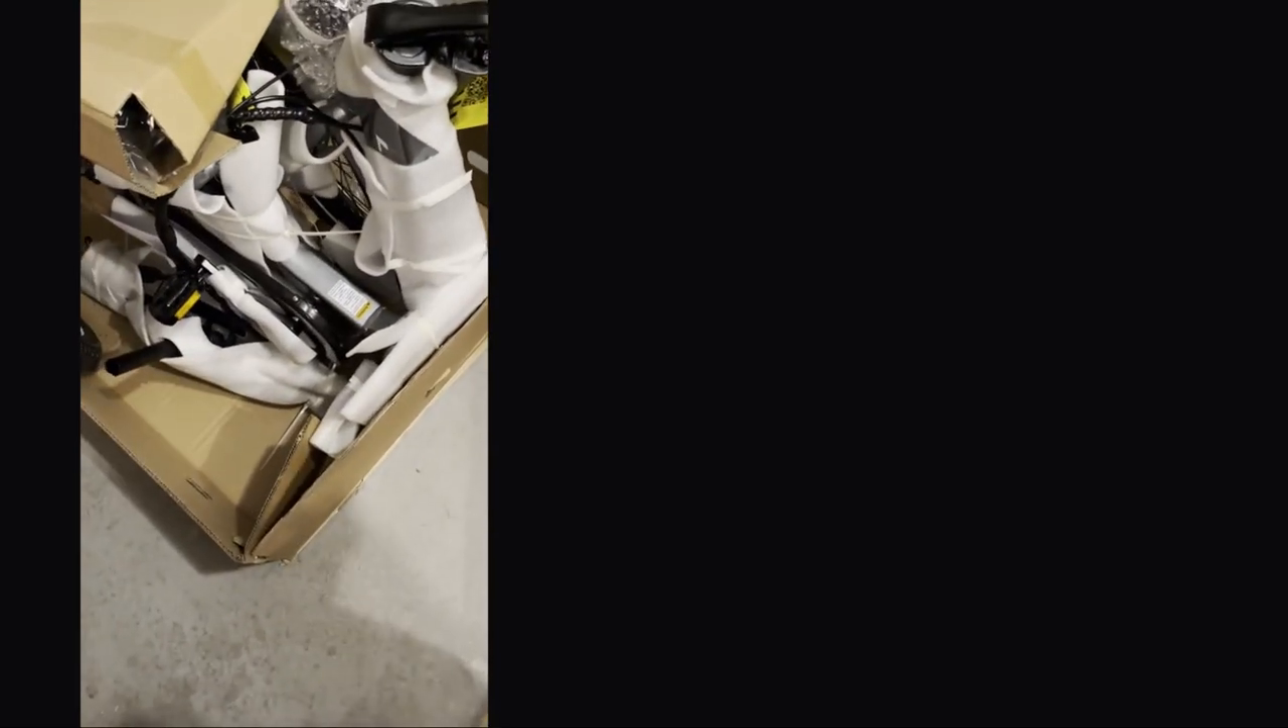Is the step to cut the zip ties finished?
No.